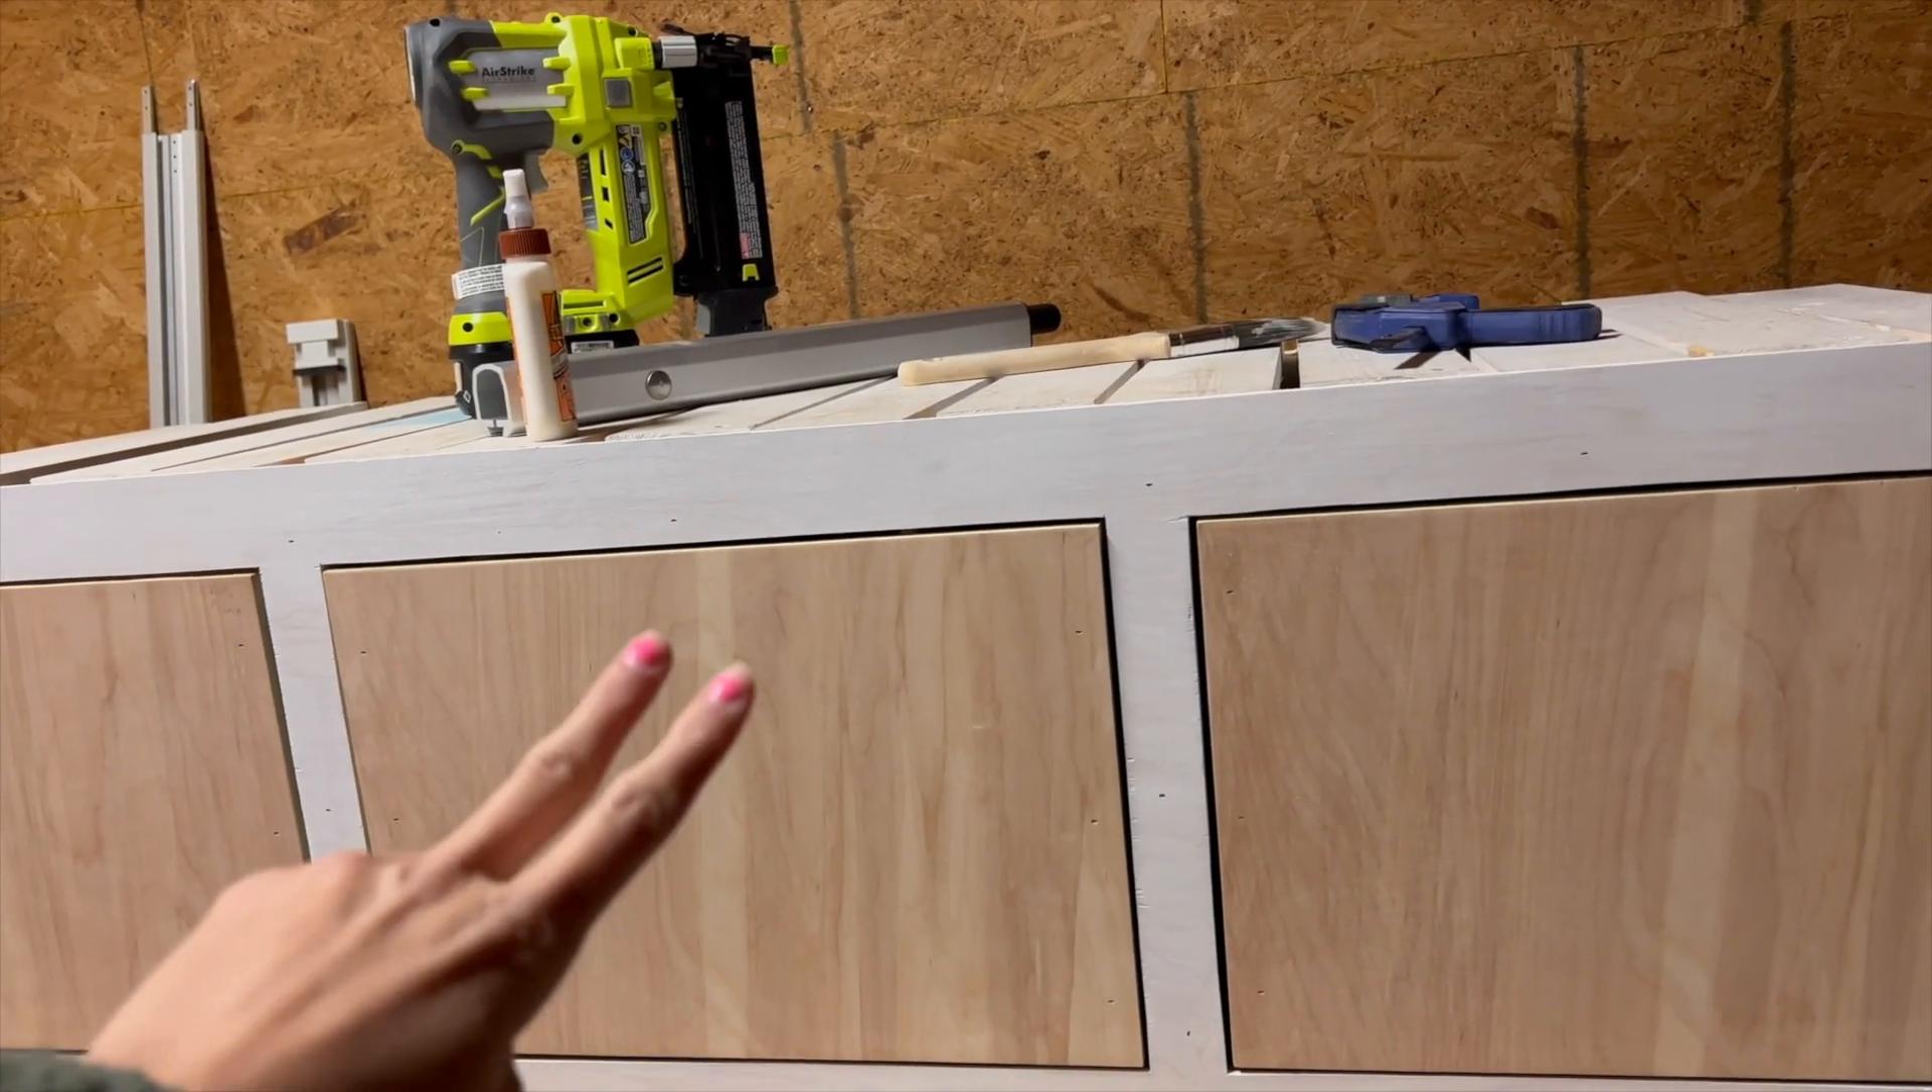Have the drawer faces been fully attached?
Yes.